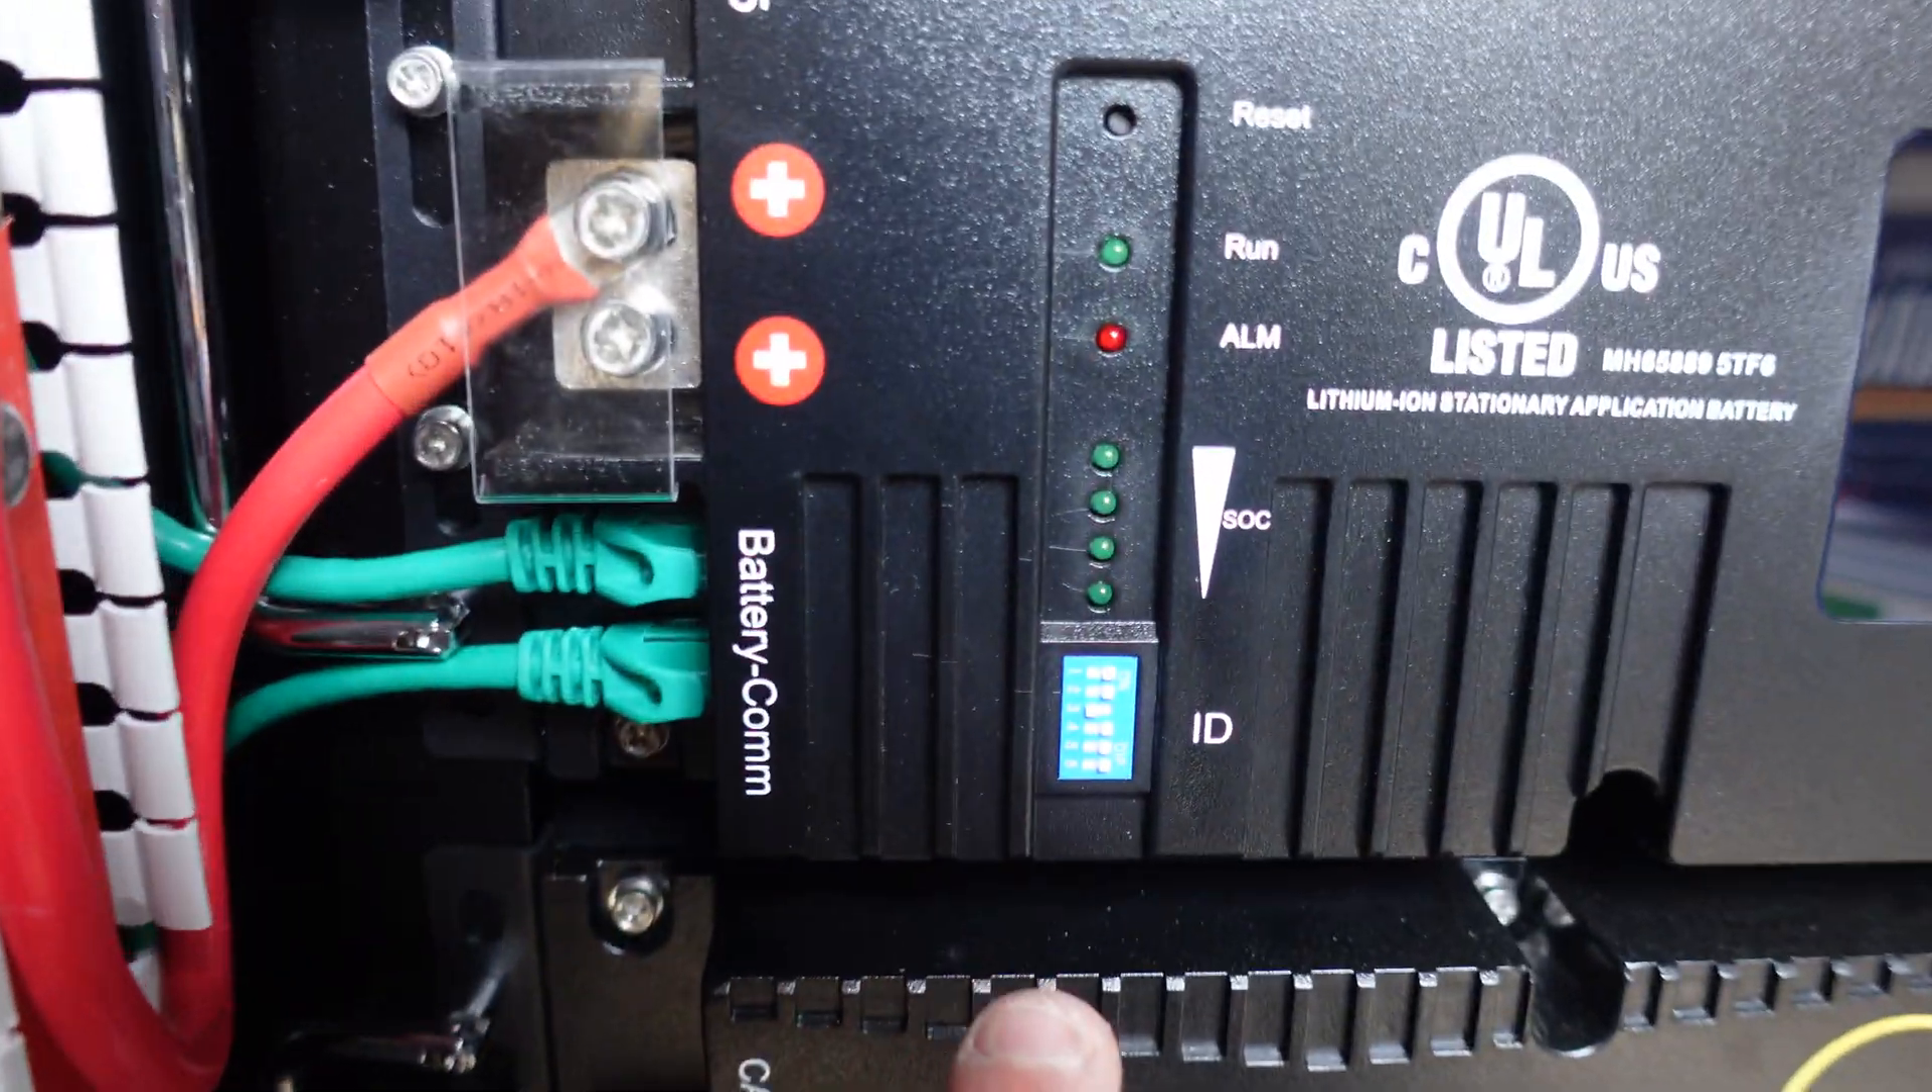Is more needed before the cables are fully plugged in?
No.